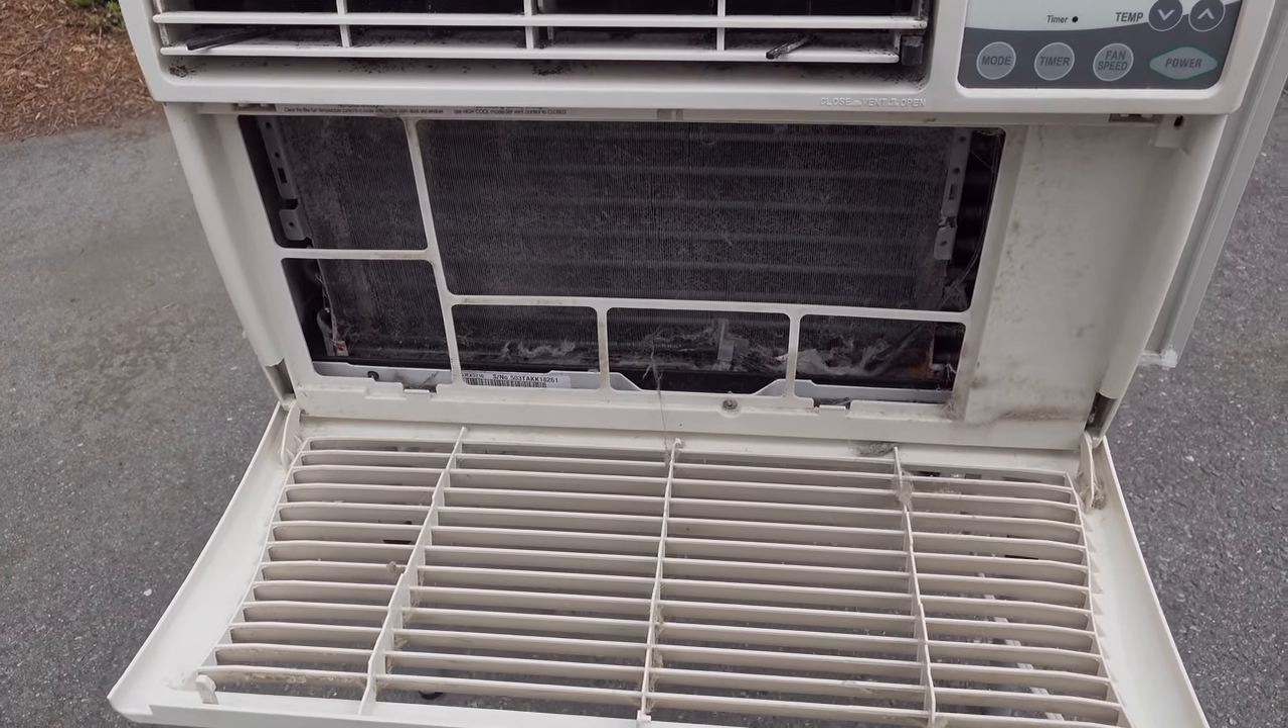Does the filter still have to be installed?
Yes.